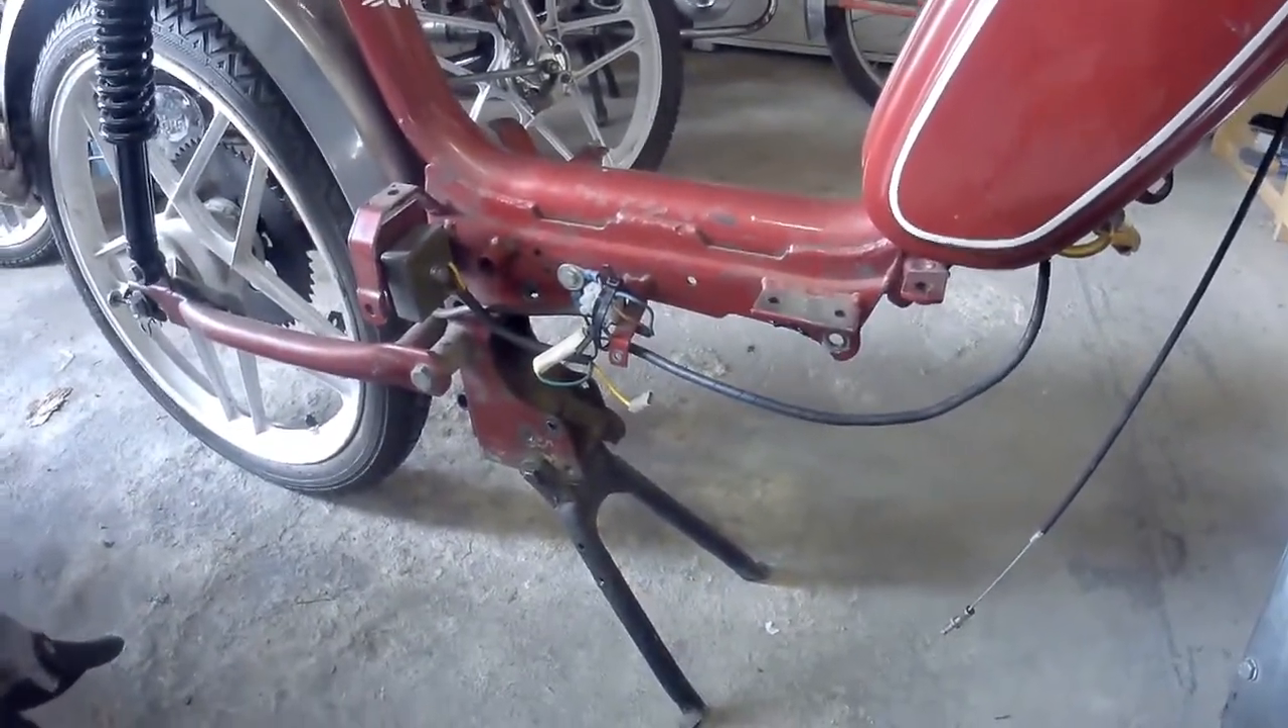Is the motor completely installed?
No.